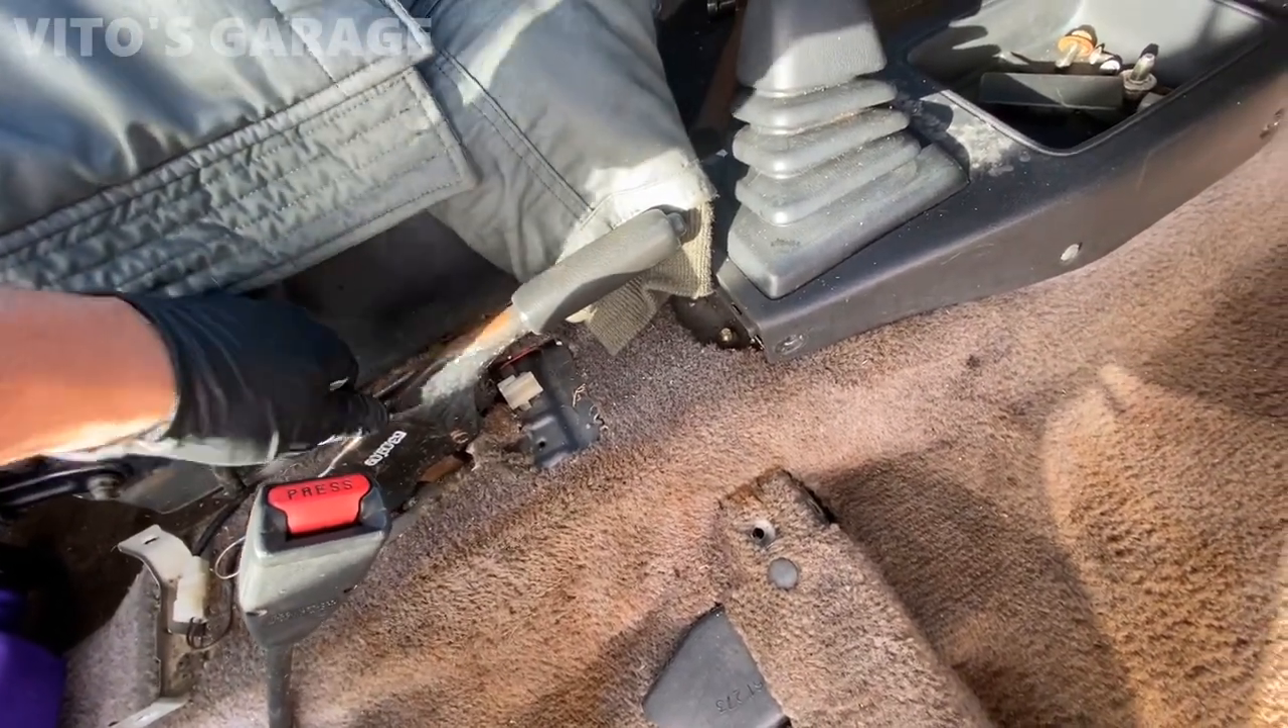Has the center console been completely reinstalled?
No.